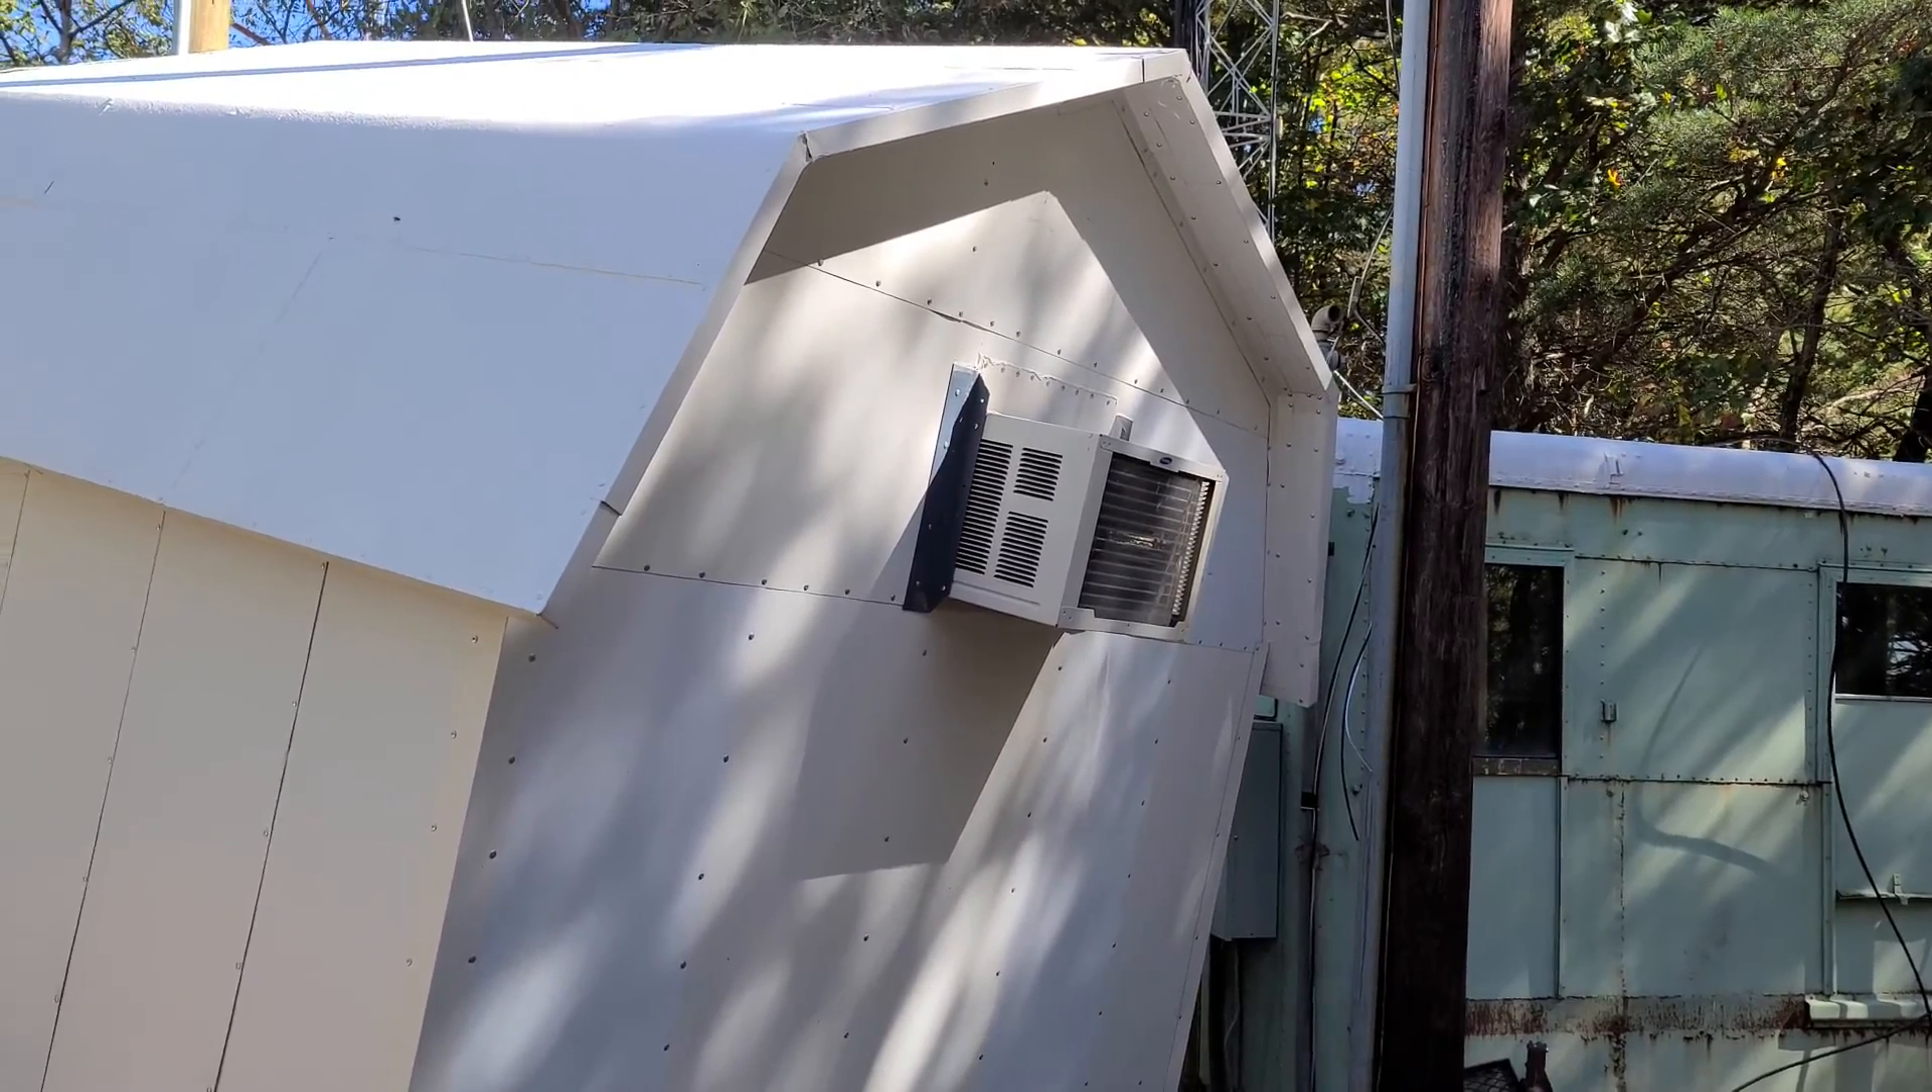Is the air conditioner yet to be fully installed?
No.